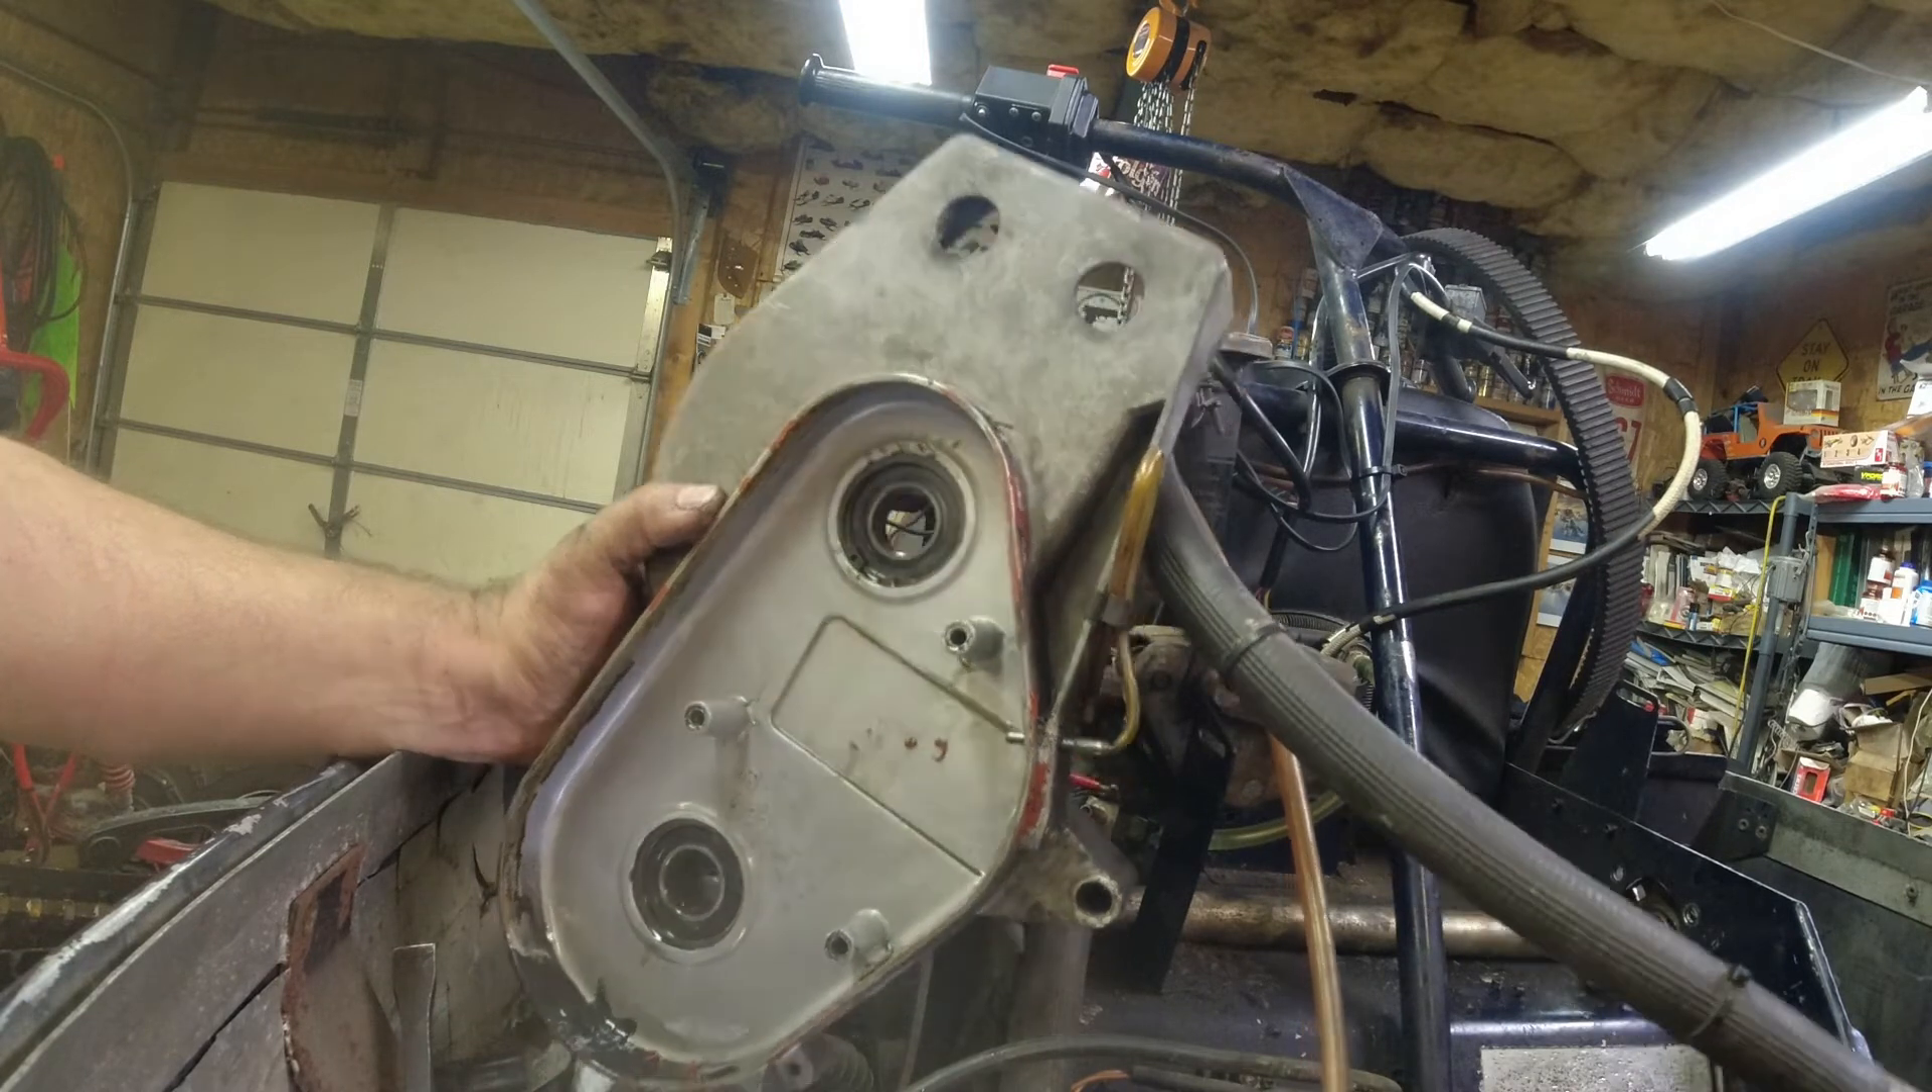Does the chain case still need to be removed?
No.